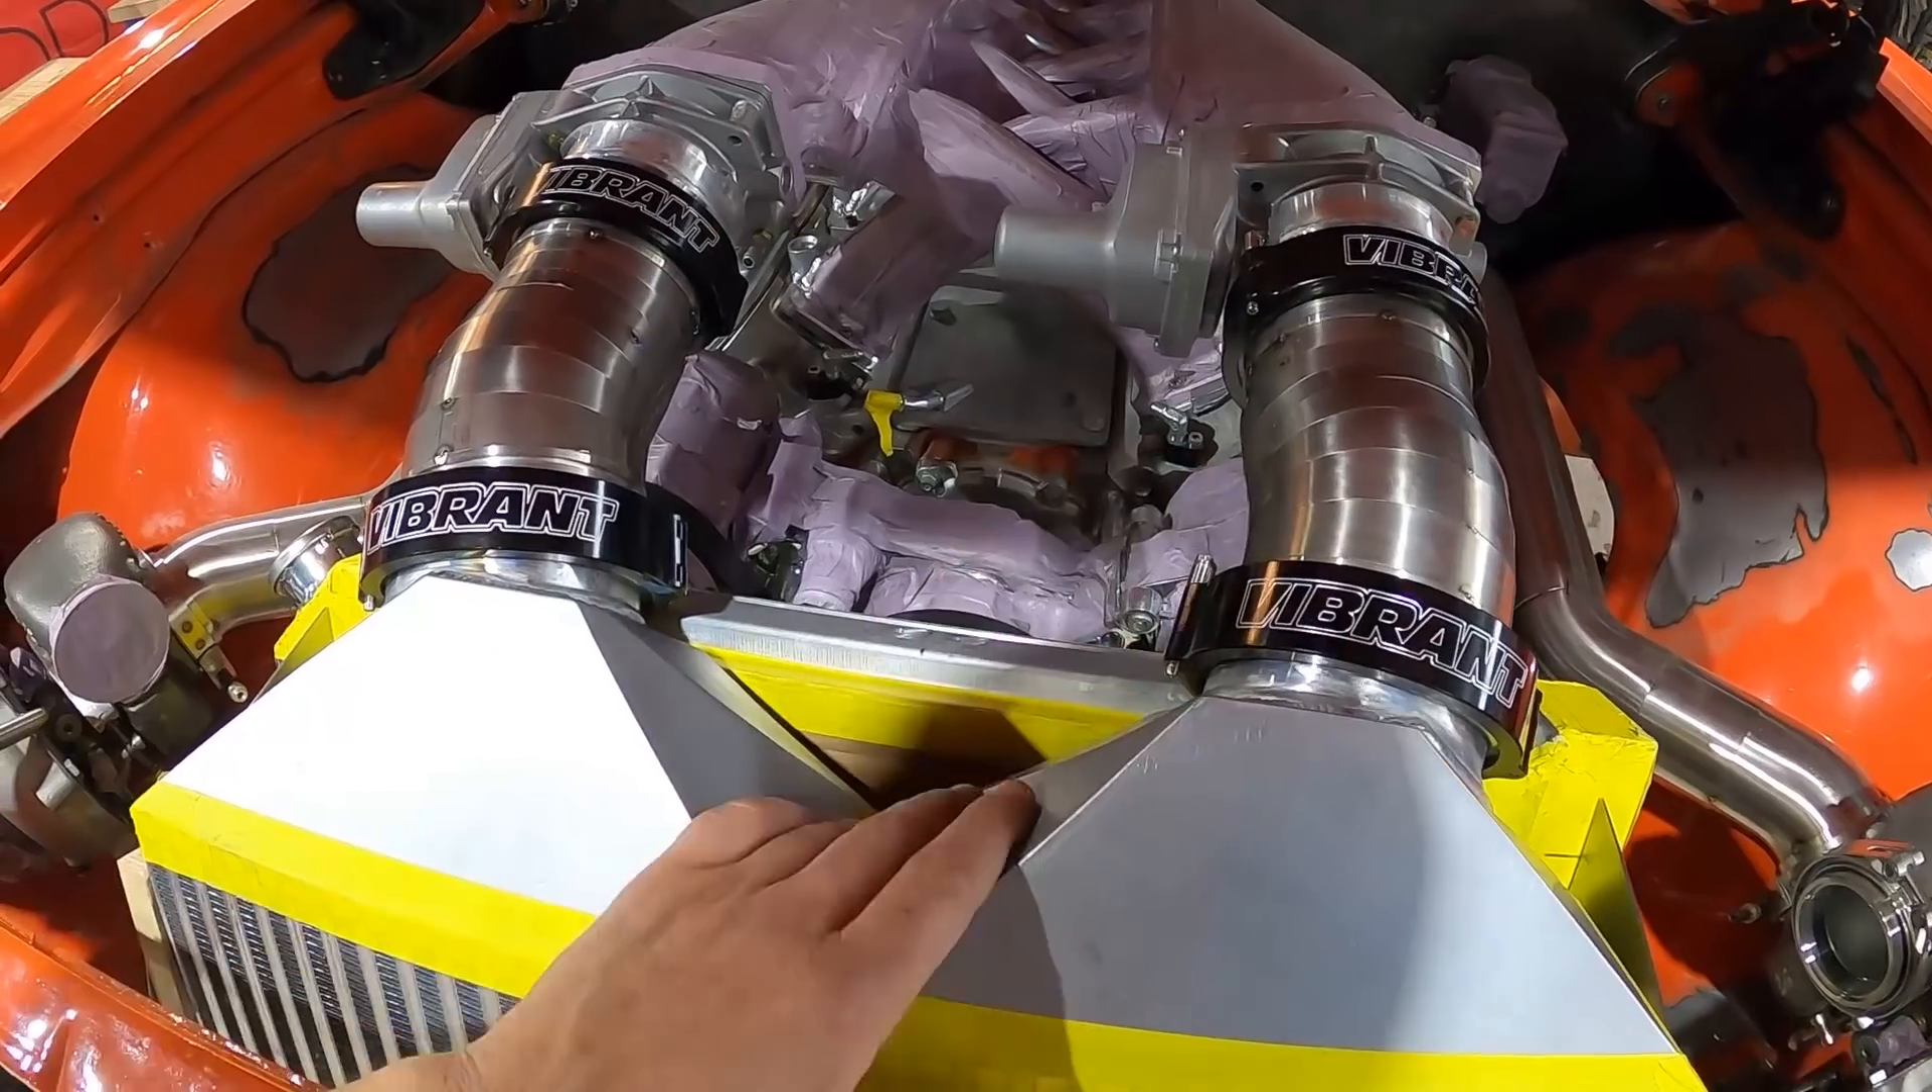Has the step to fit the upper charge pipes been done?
Yes.